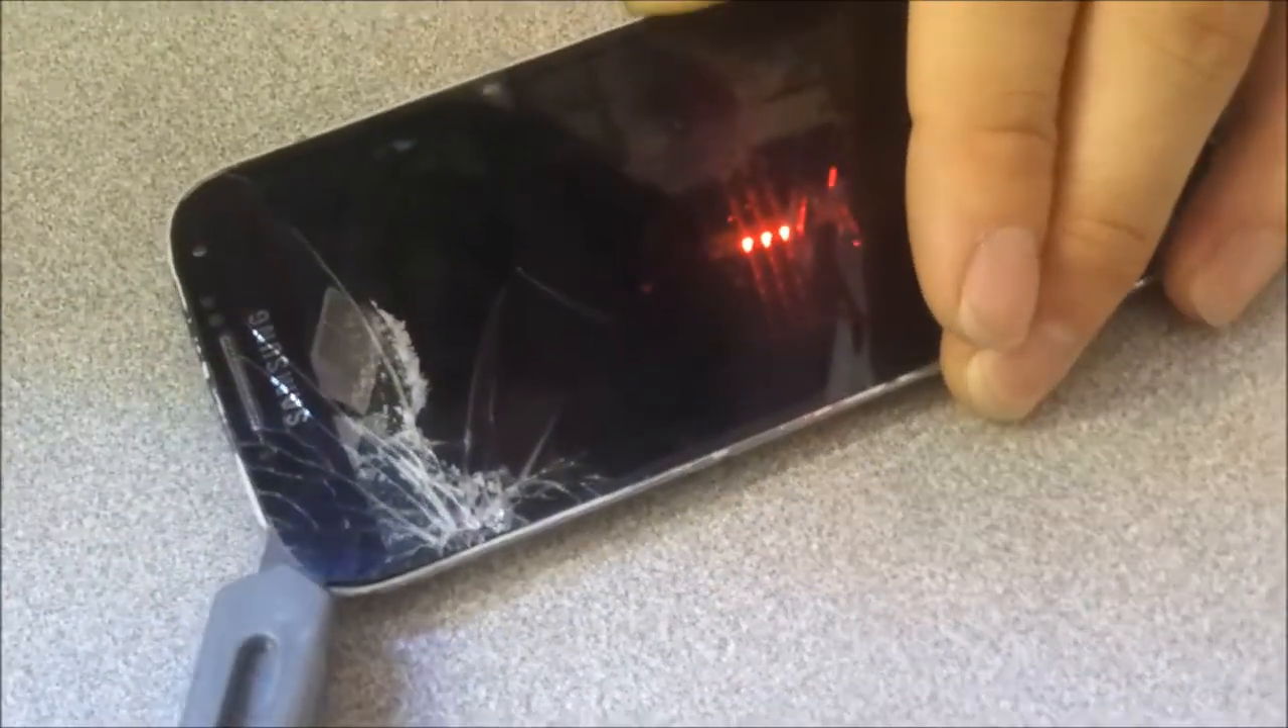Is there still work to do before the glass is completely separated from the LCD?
Yes.